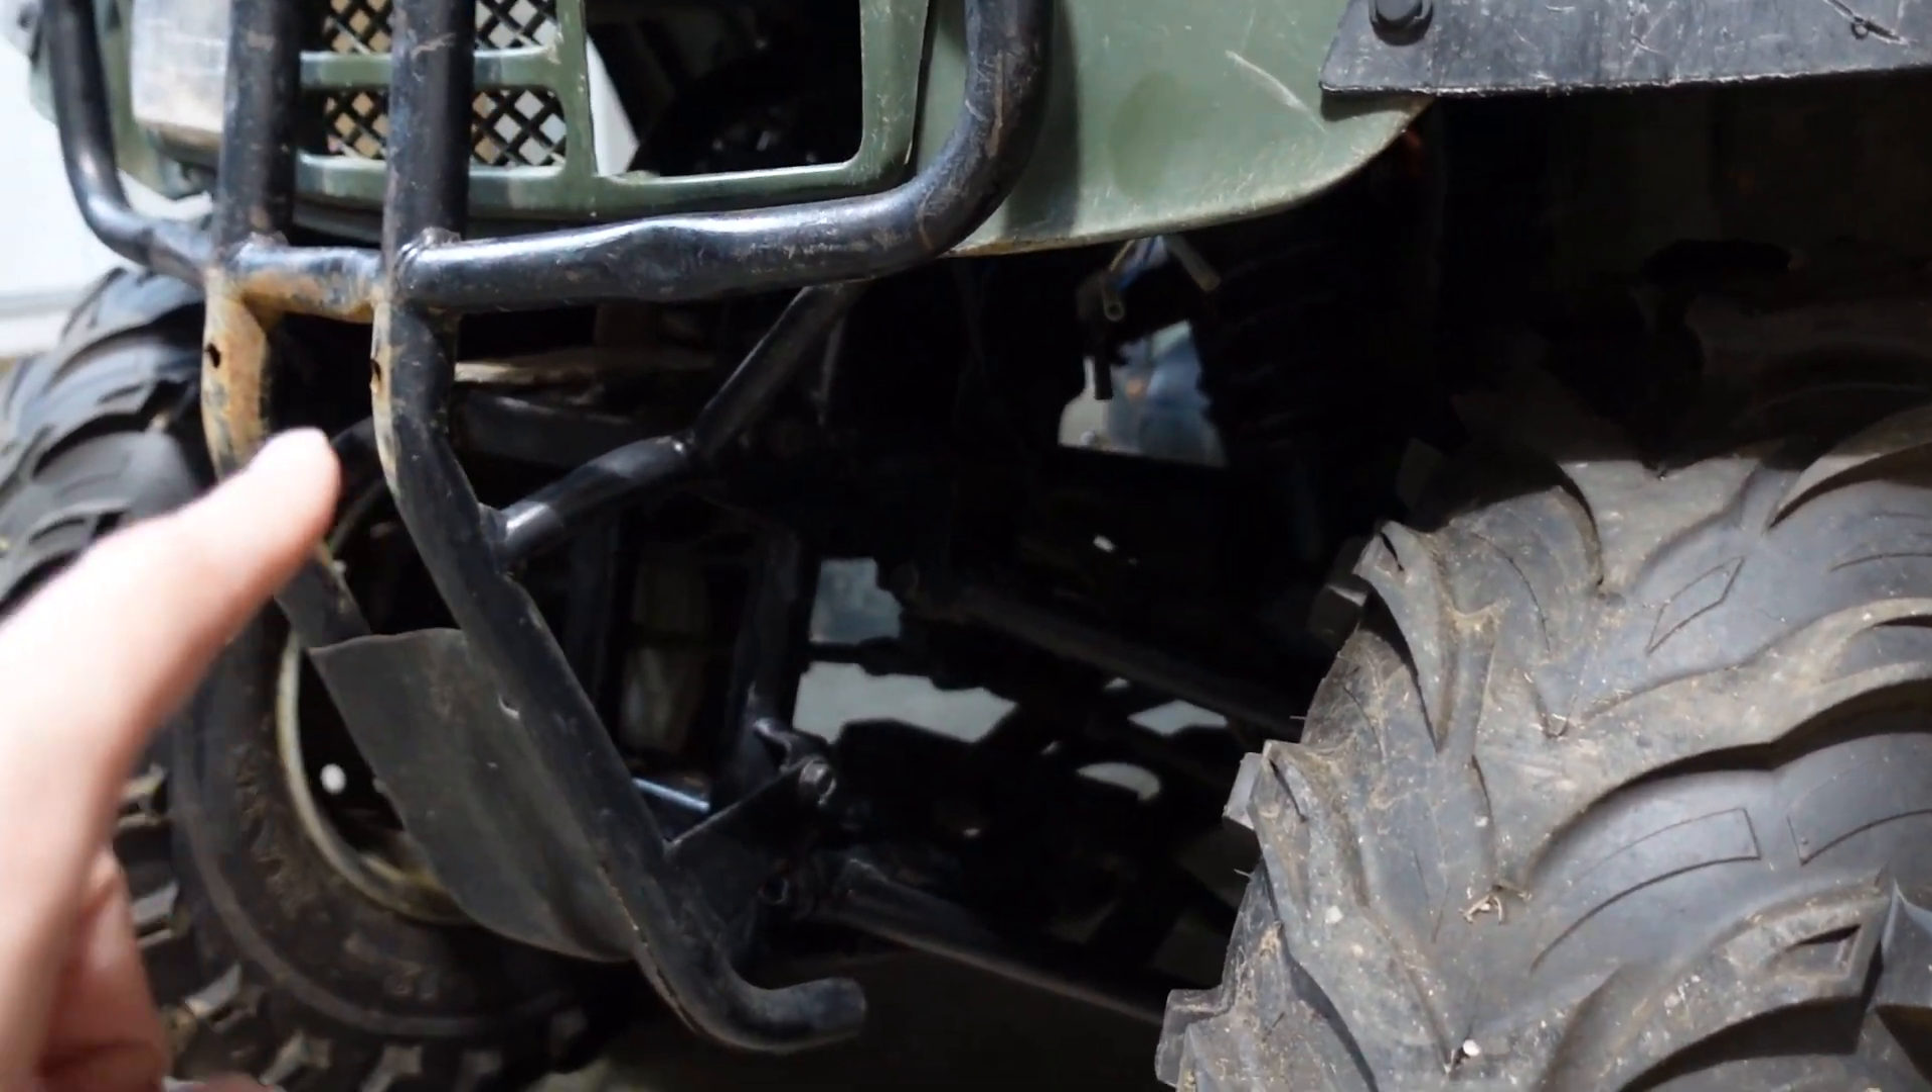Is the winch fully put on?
No.